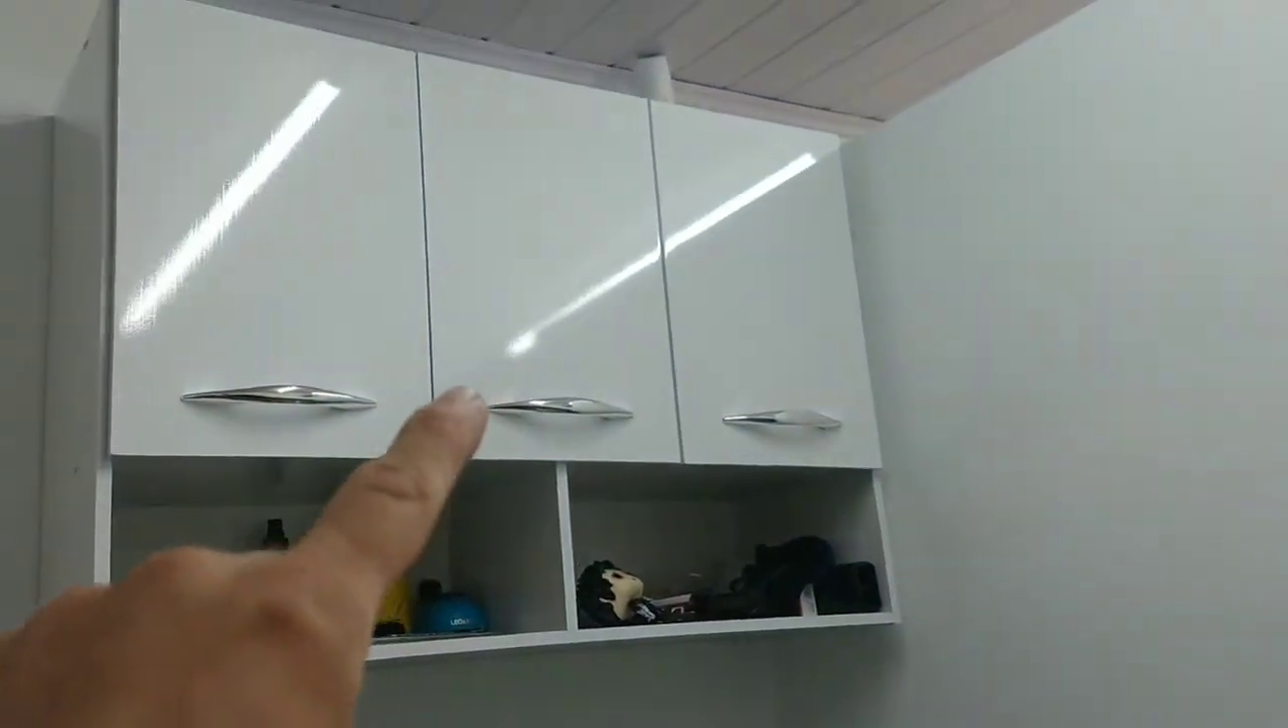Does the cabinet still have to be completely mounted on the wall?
No.